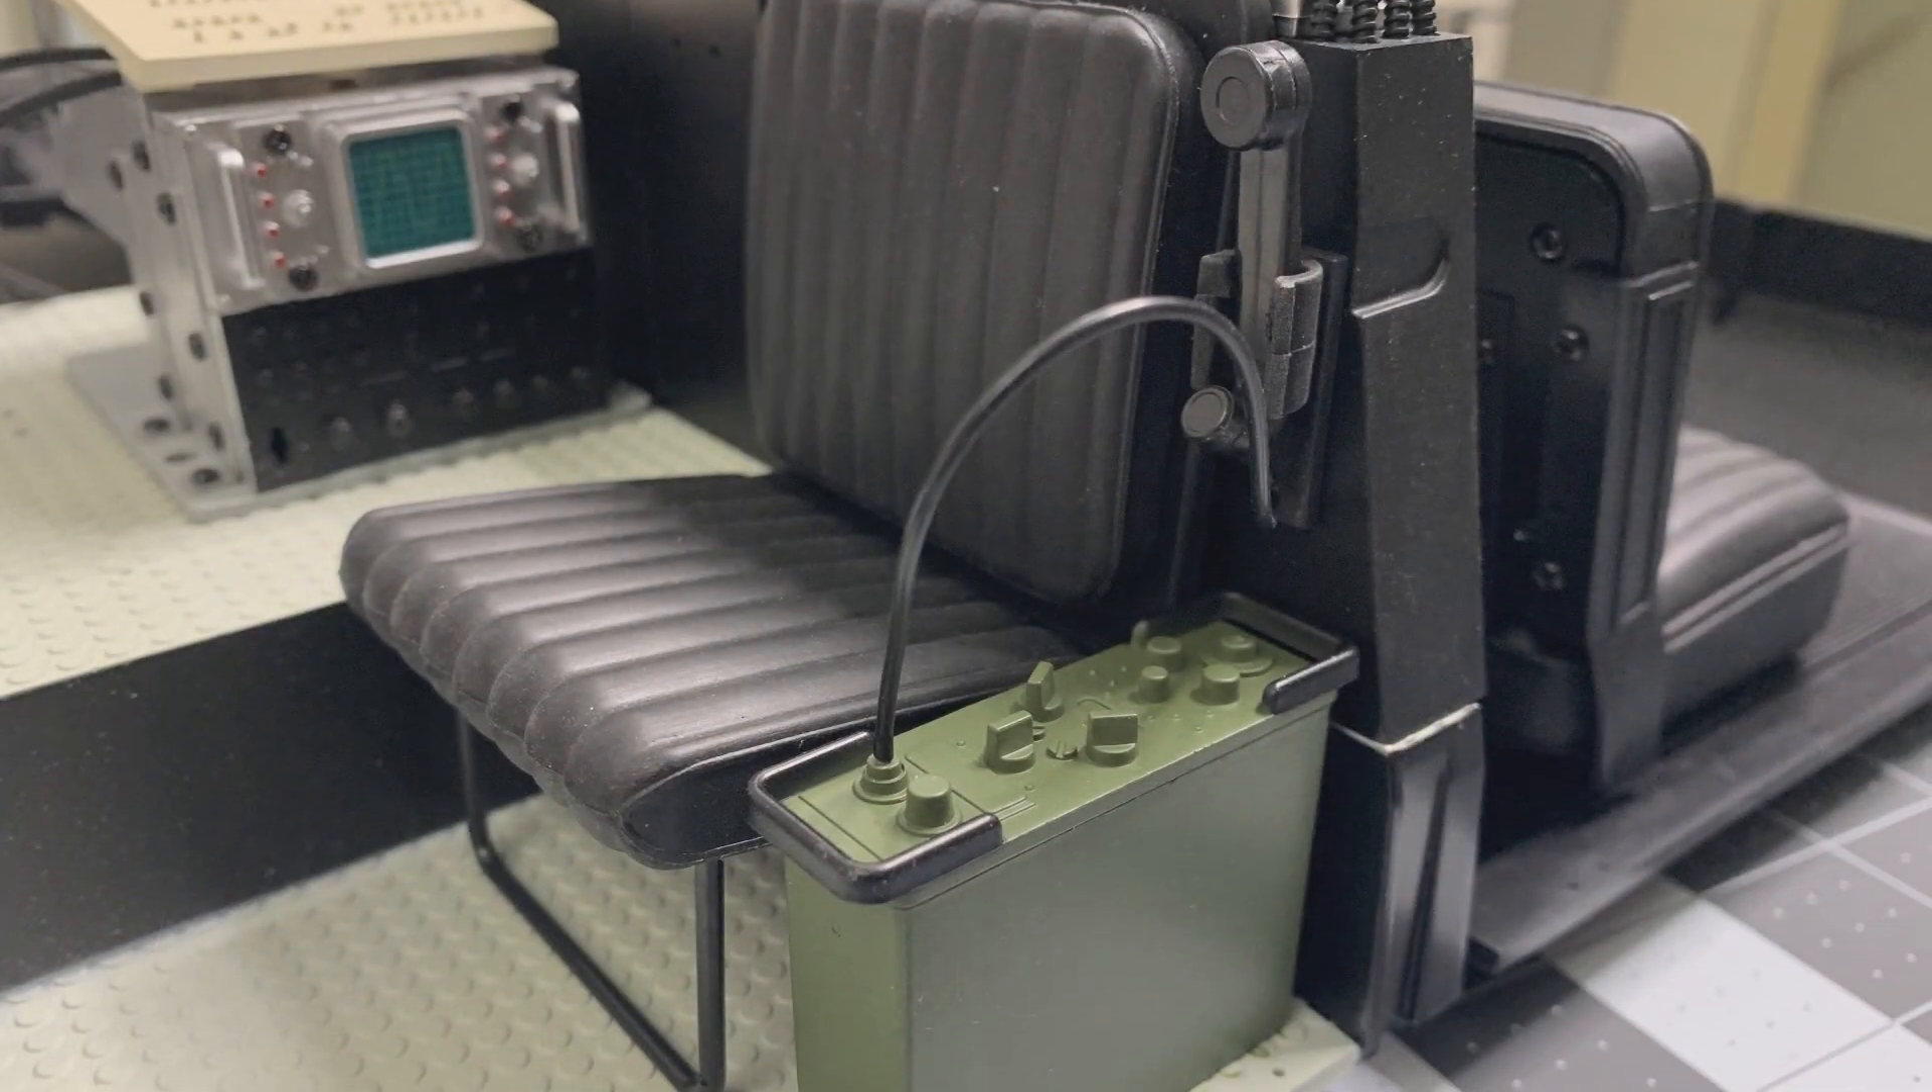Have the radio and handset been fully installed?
Yes.